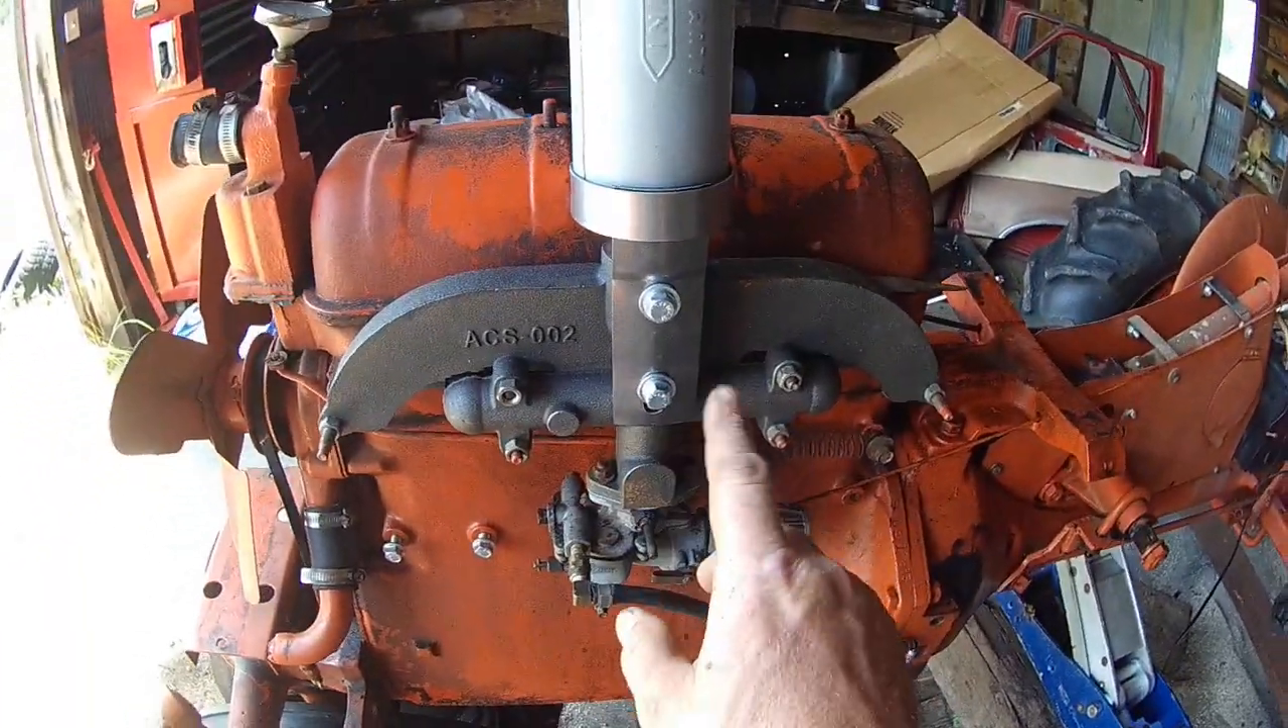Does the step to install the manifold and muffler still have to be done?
No.